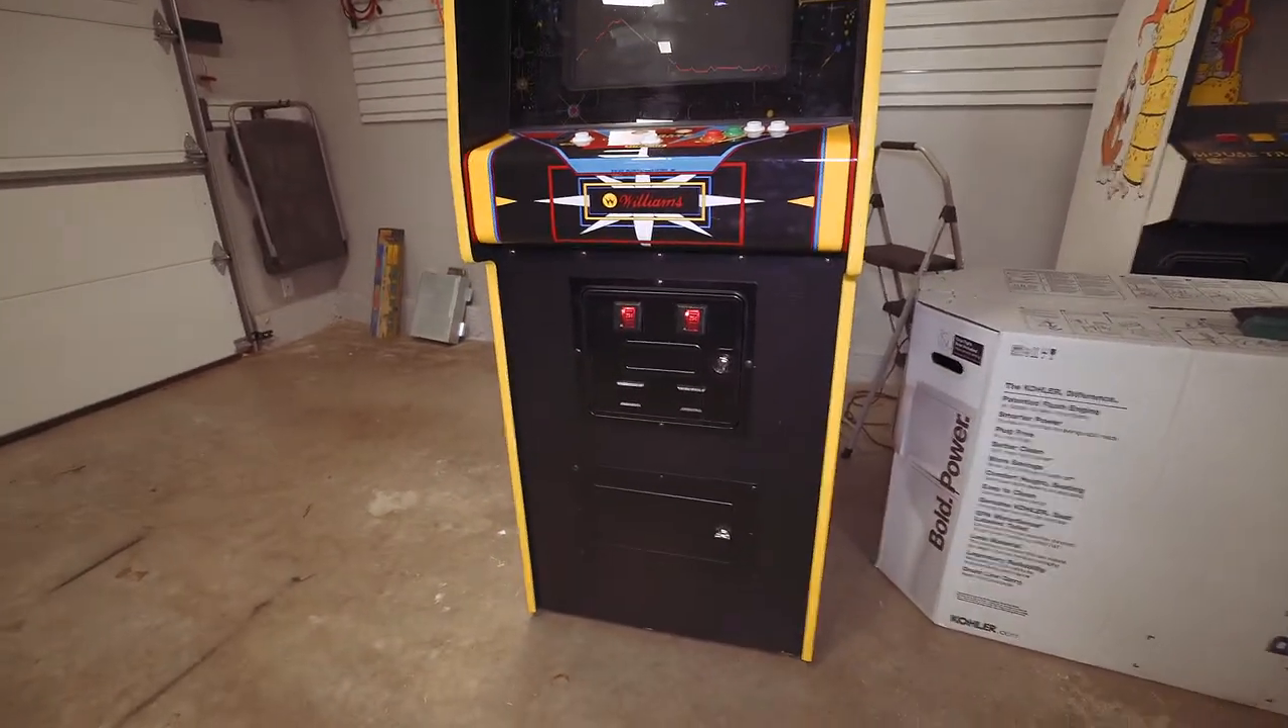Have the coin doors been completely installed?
Yes.